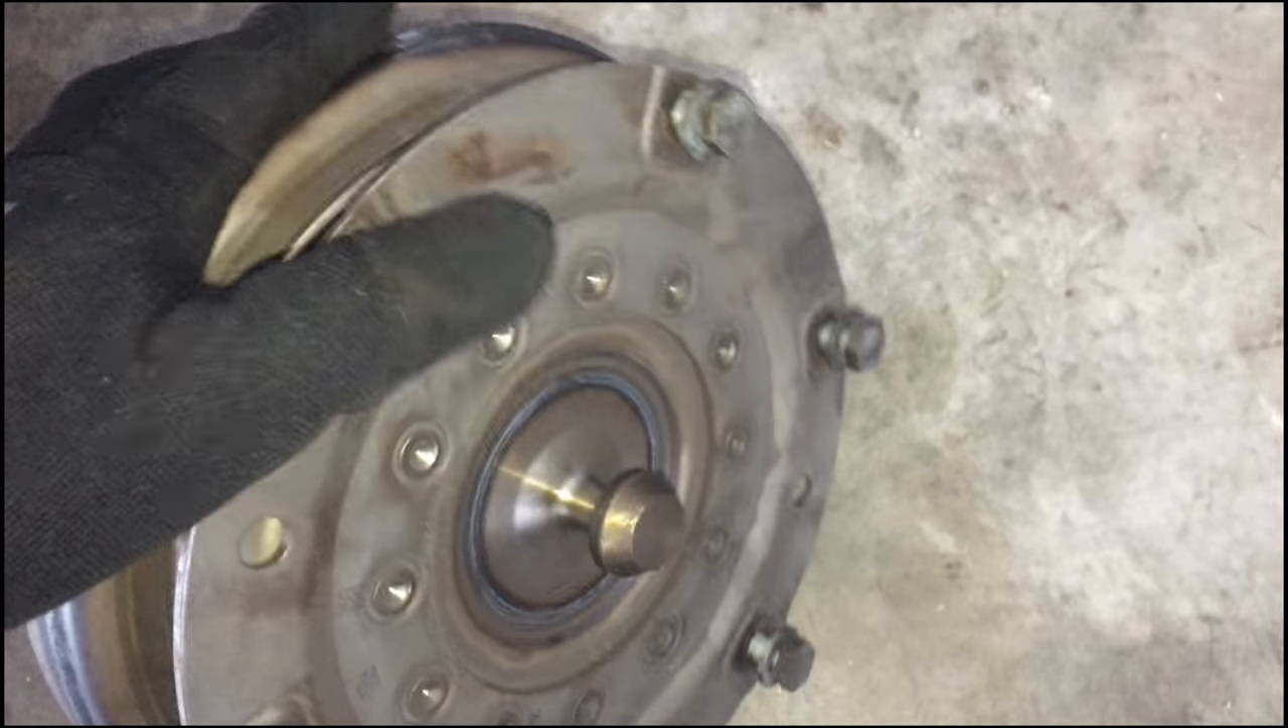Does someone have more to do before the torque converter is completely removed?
No.